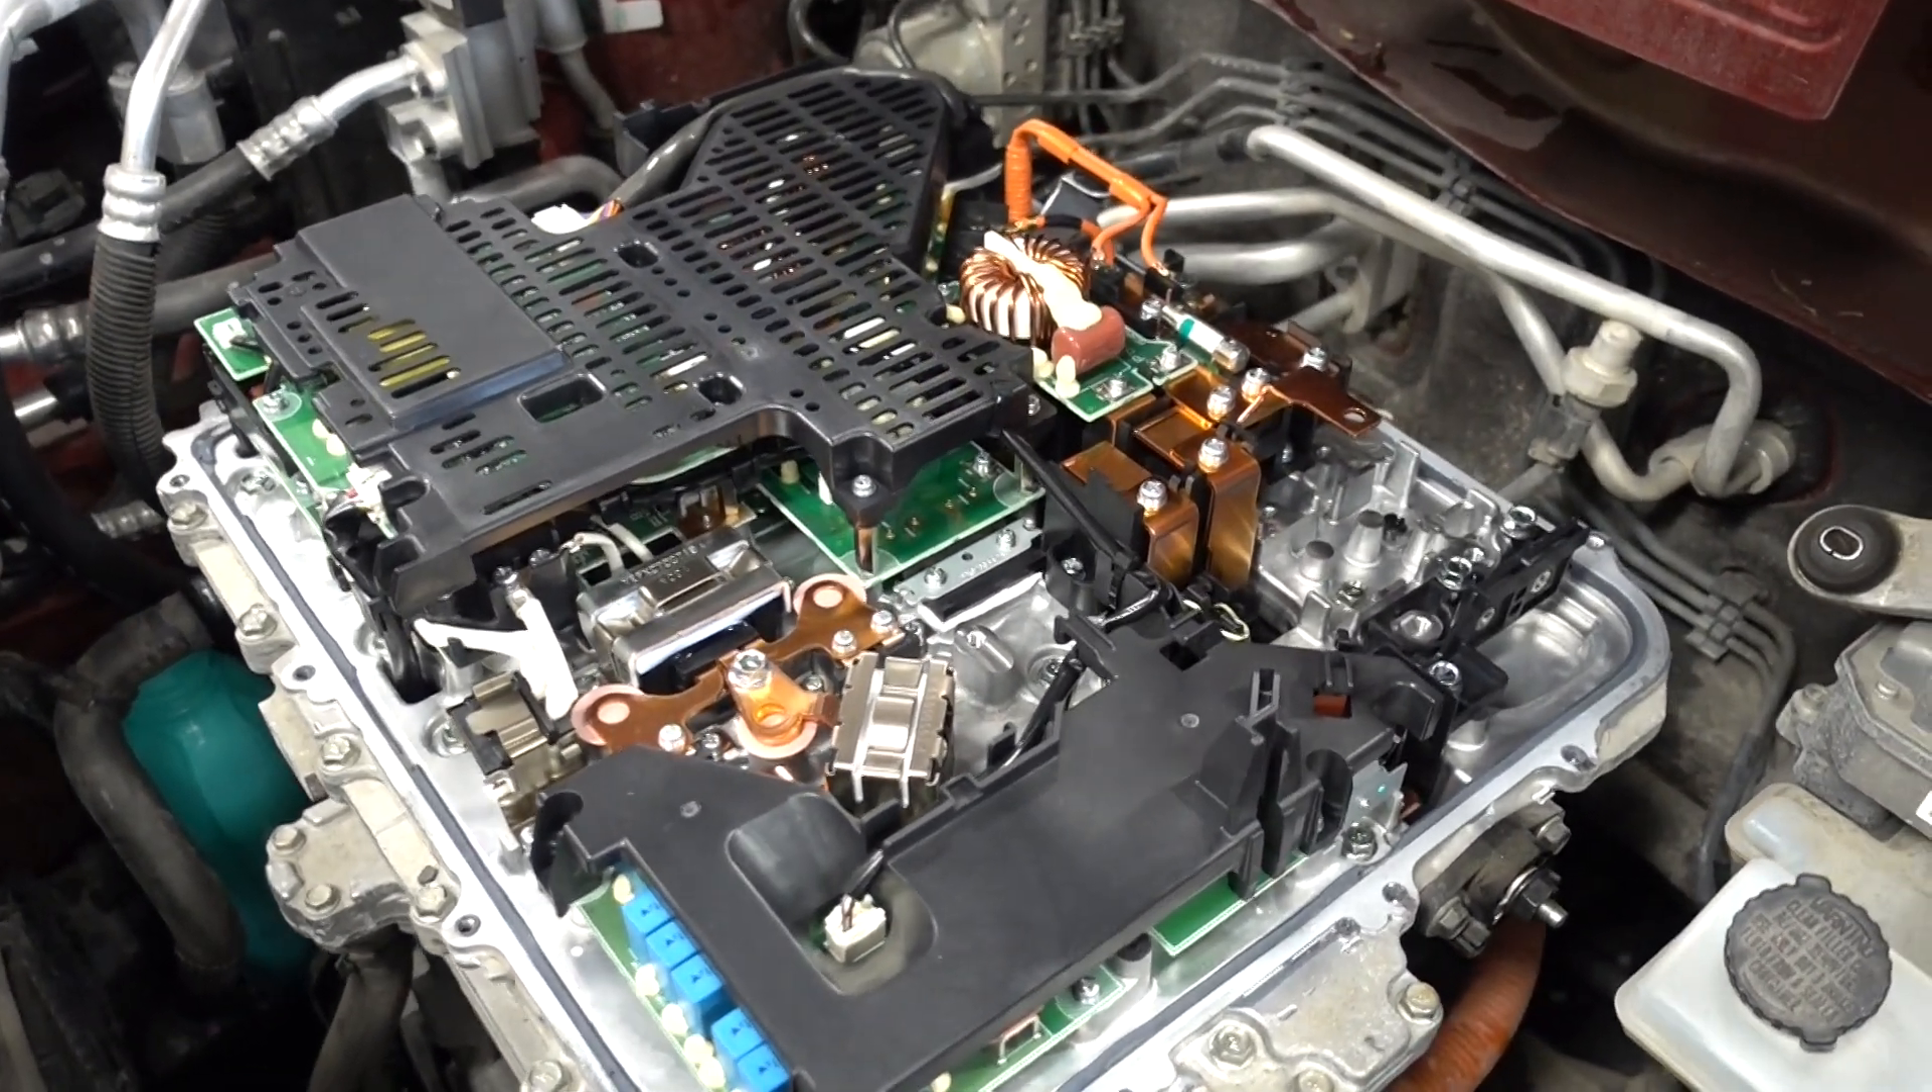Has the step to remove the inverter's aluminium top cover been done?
Yes.